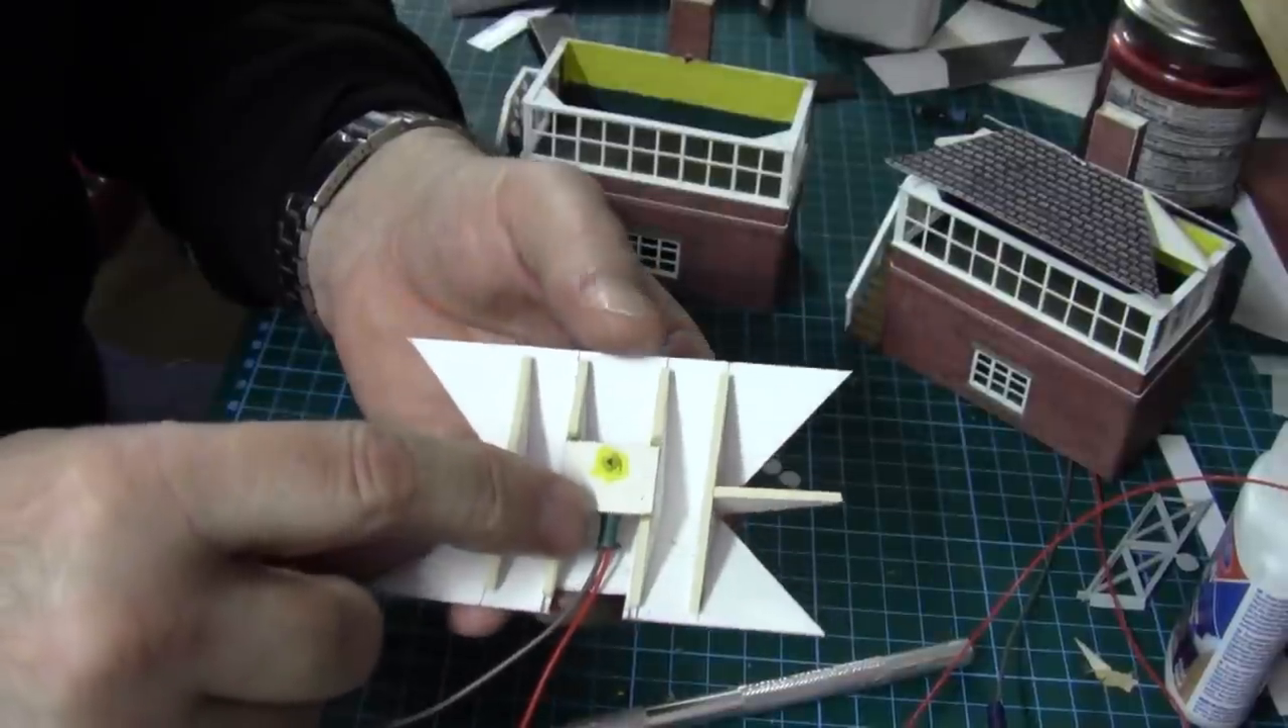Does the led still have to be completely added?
No.